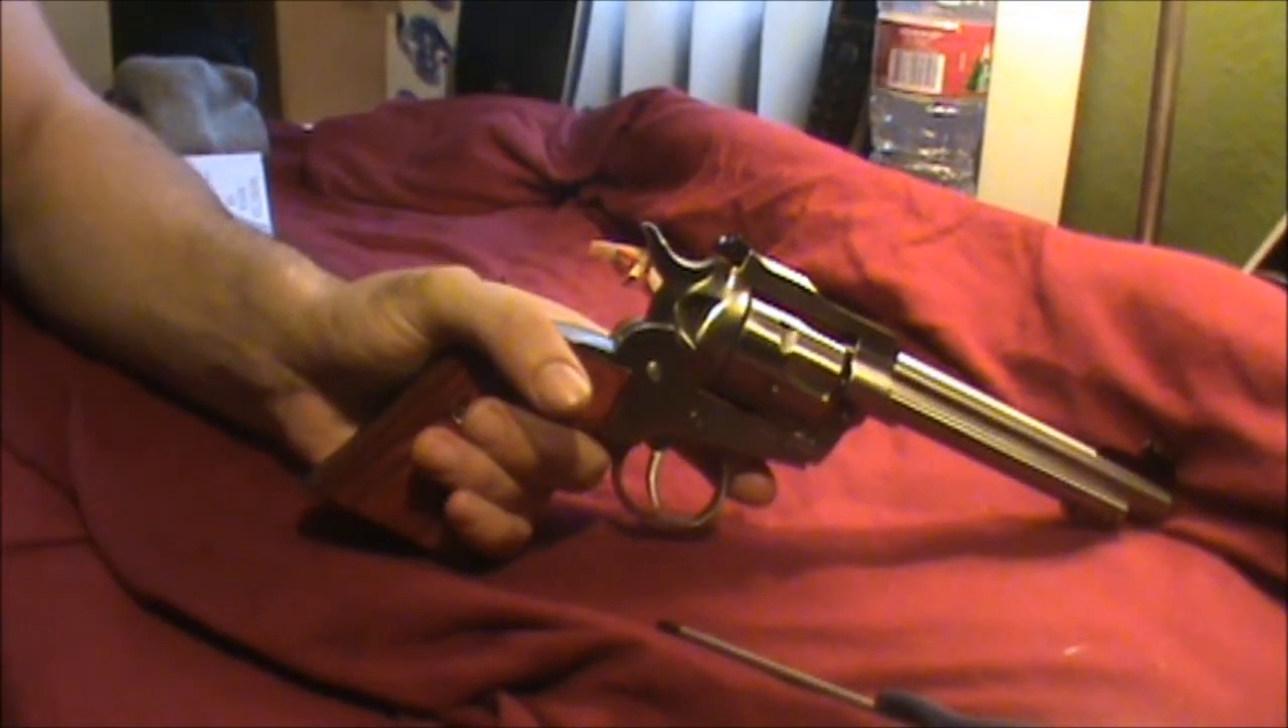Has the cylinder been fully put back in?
Yes.